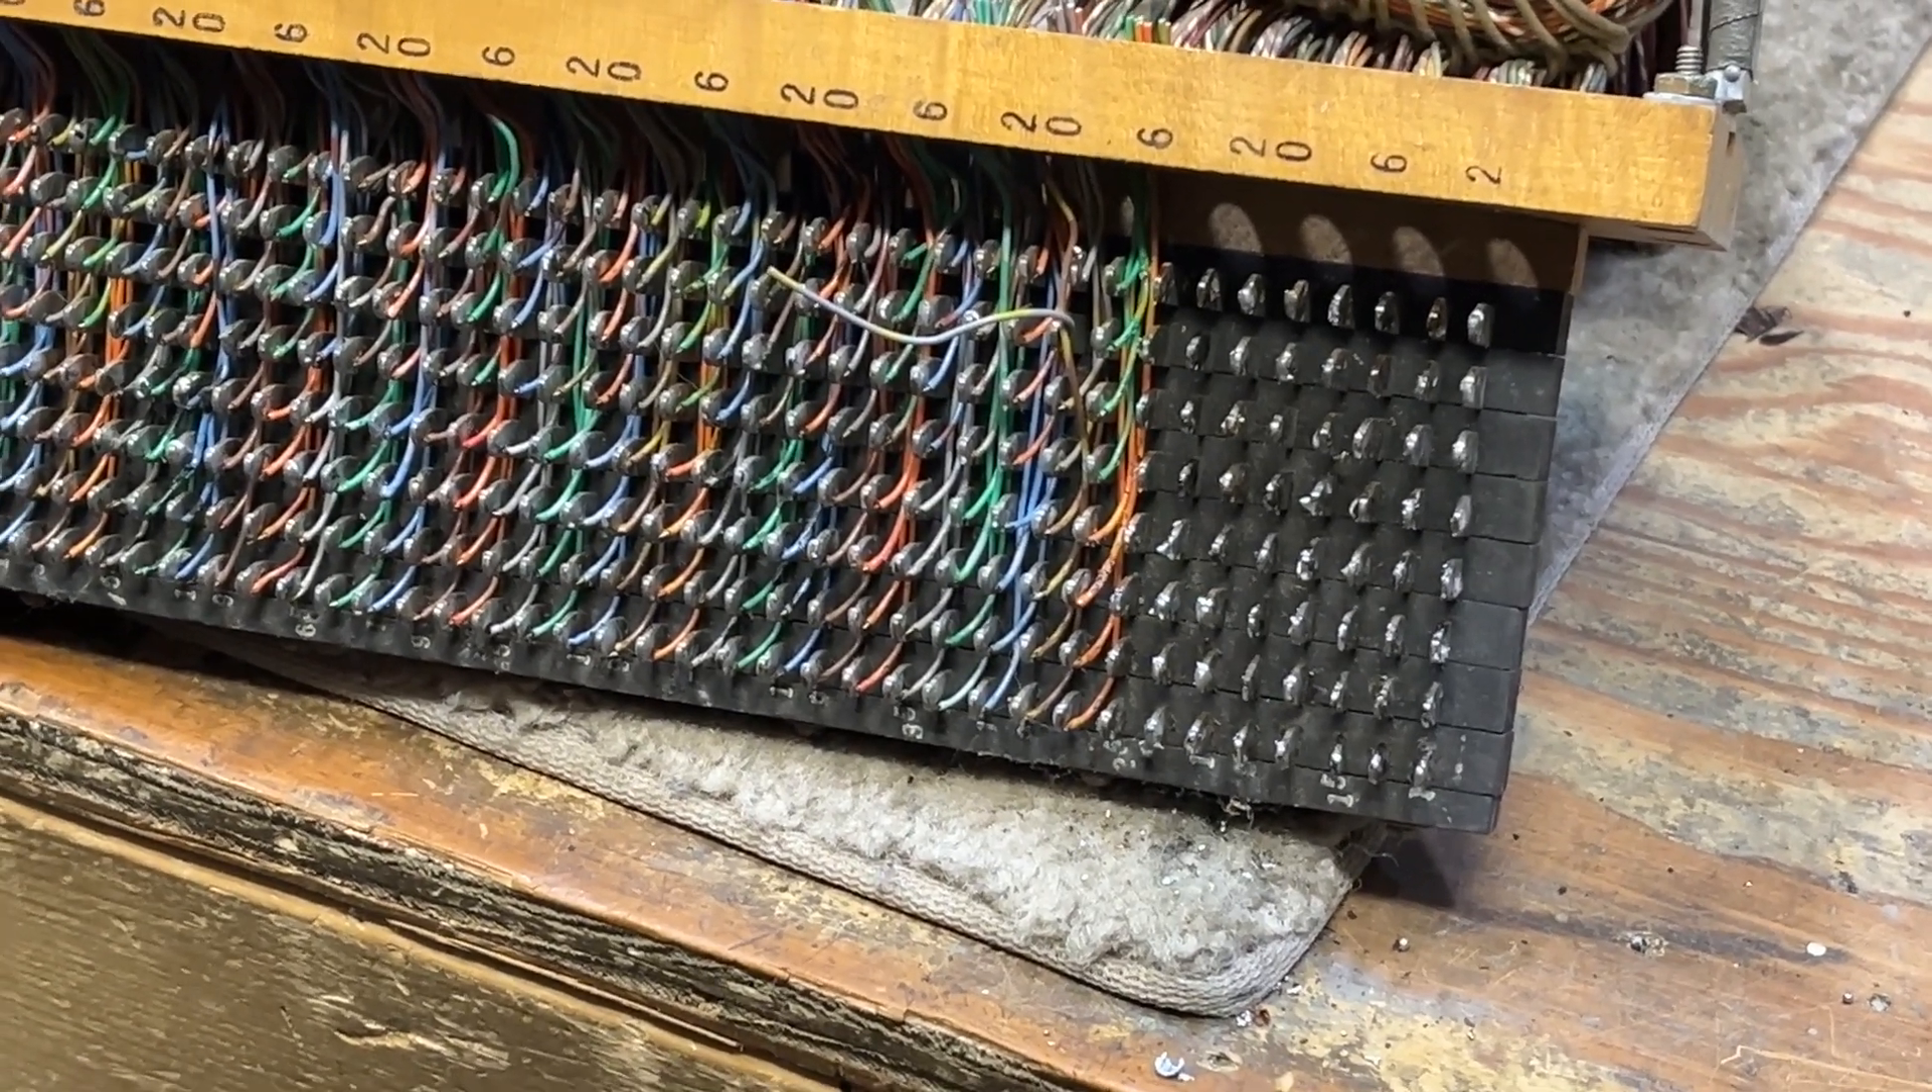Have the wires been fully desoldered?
No.